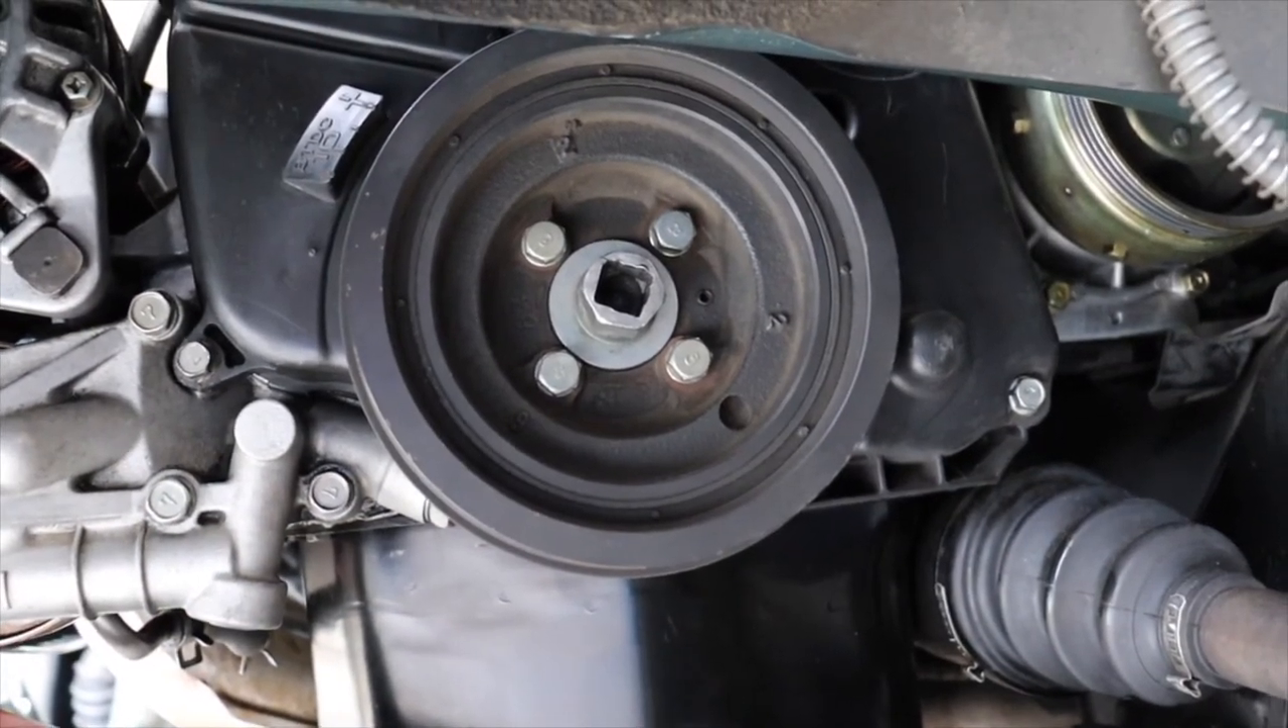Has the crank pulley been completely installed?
Yes.